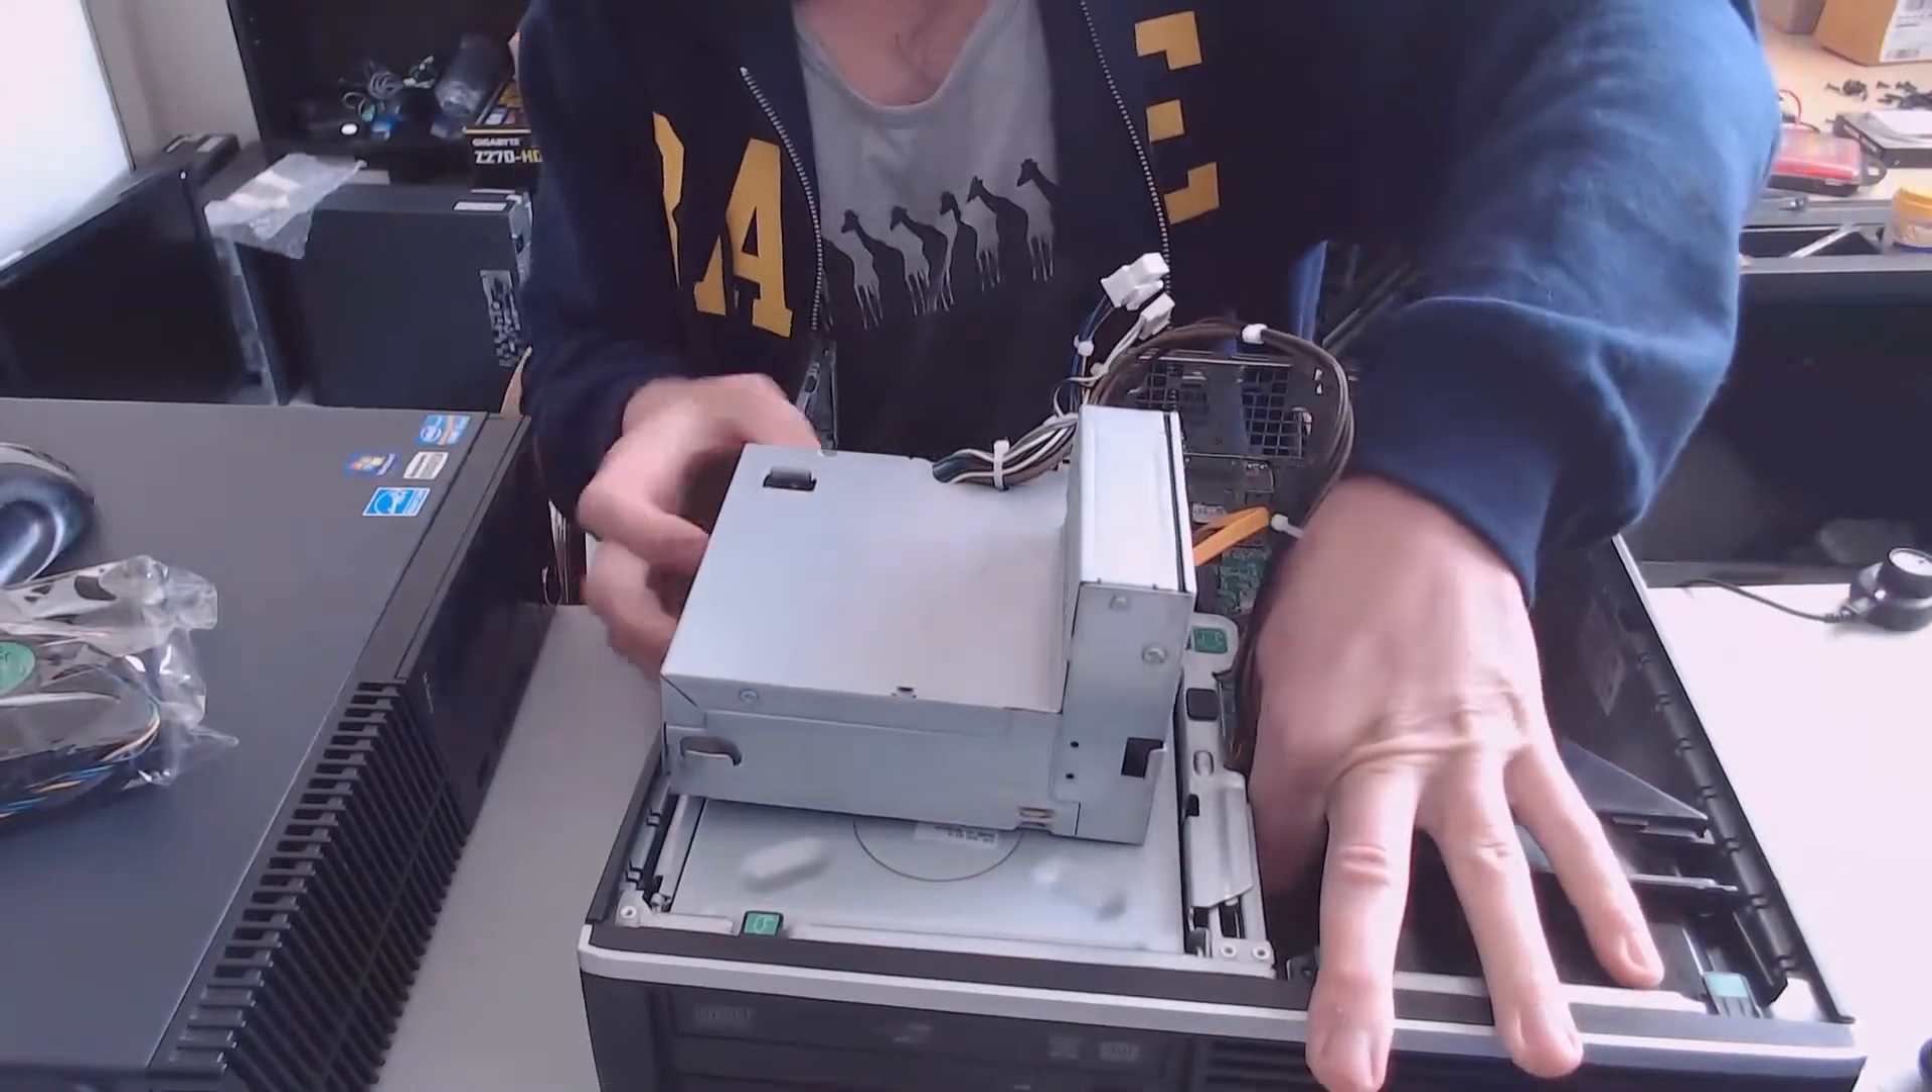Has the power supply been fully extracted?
No.